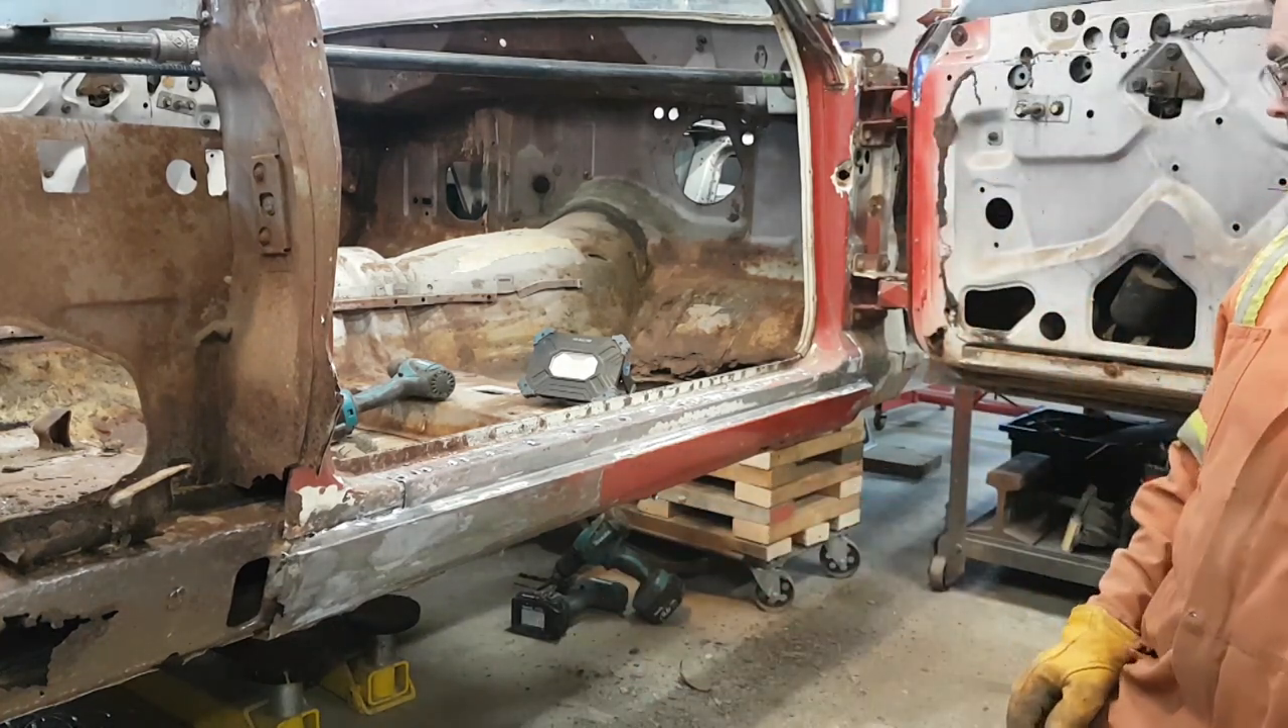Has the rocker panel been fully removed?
No.